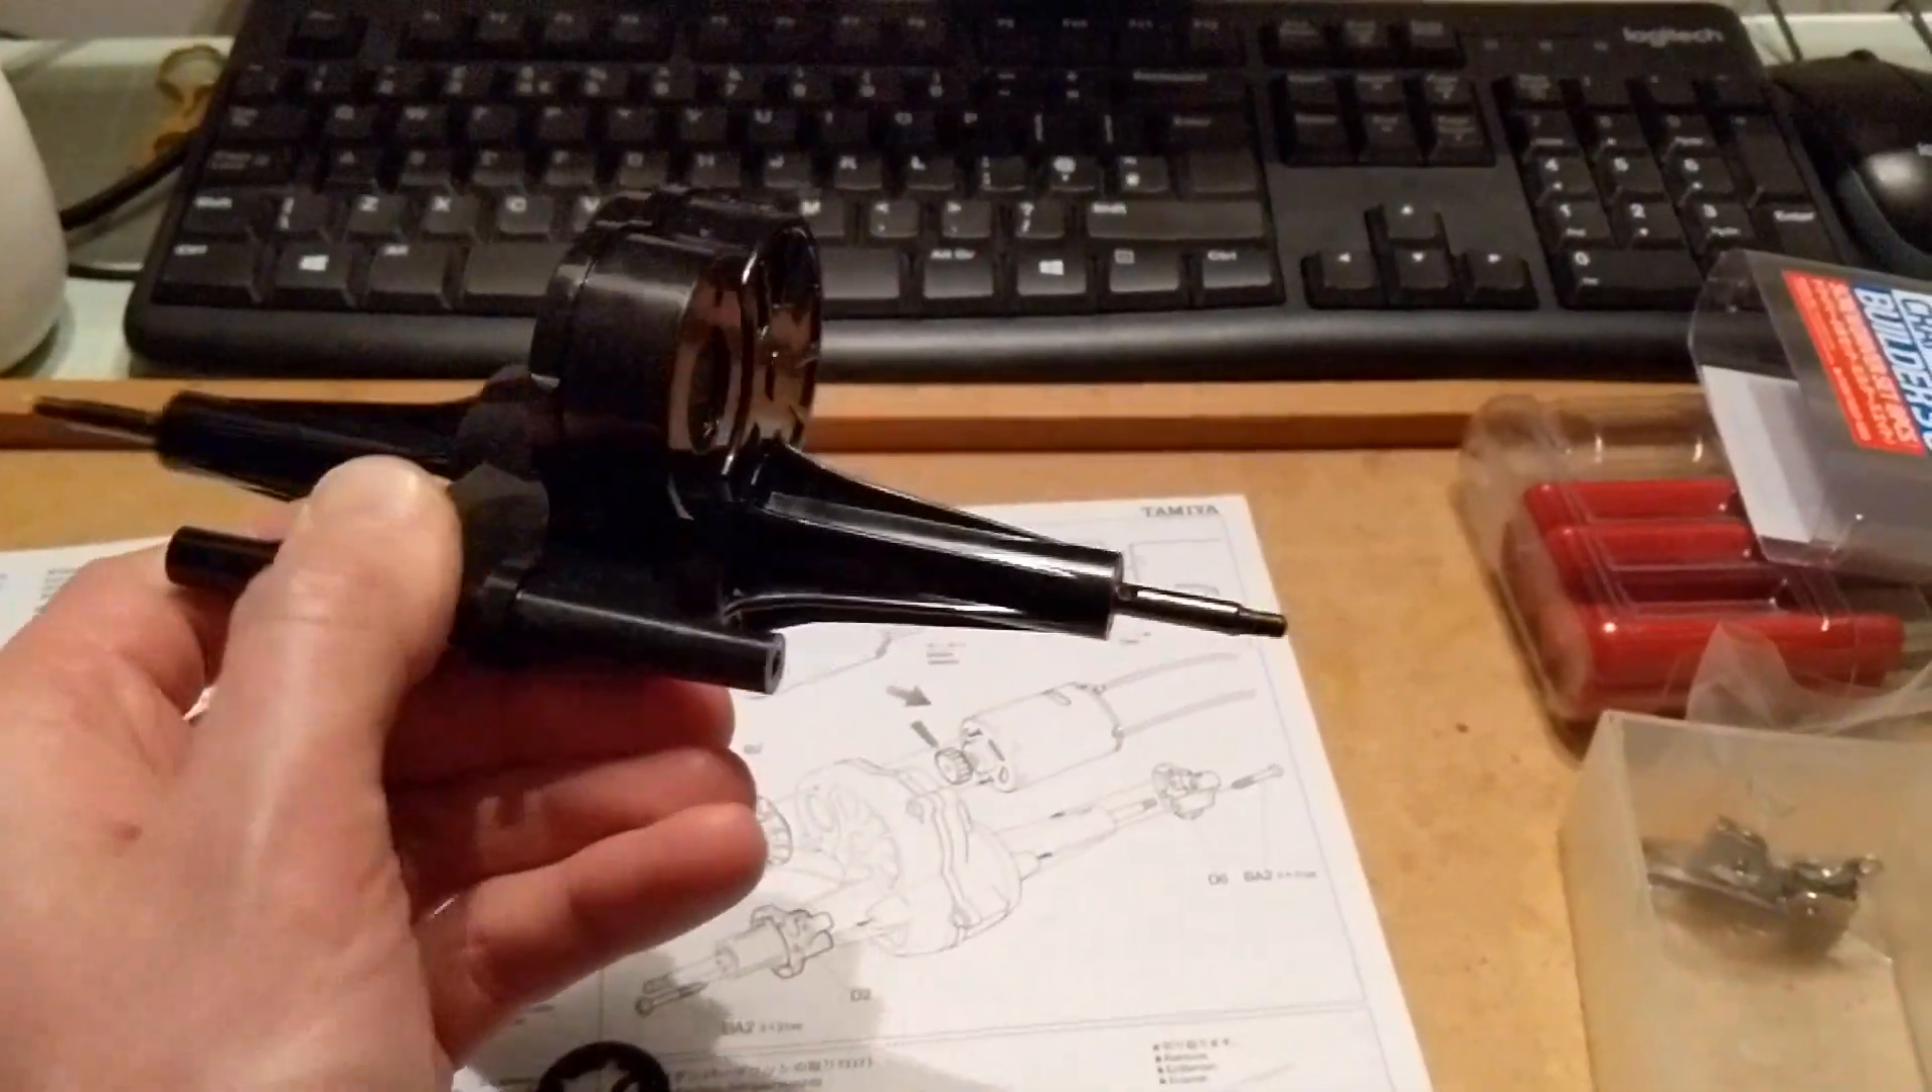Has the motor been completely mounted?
No.